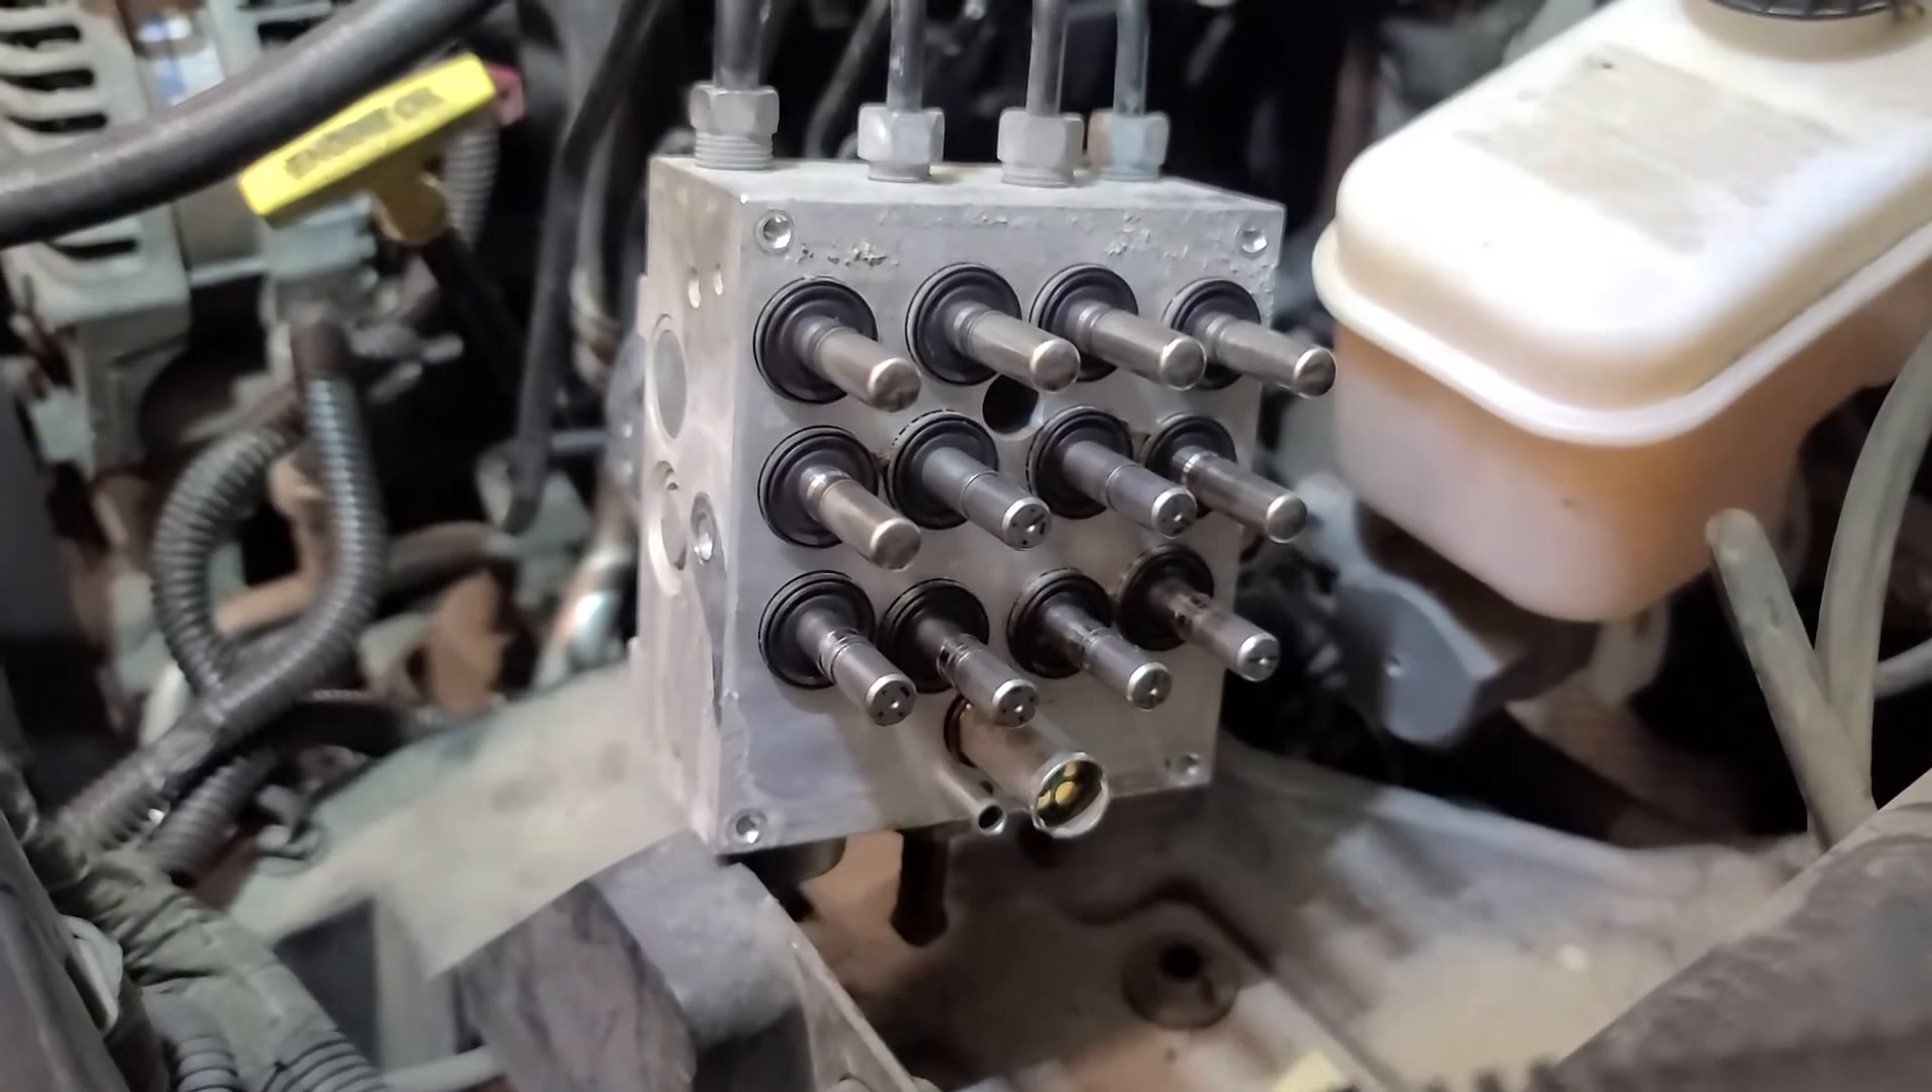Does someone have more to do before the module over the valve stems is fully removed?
No.